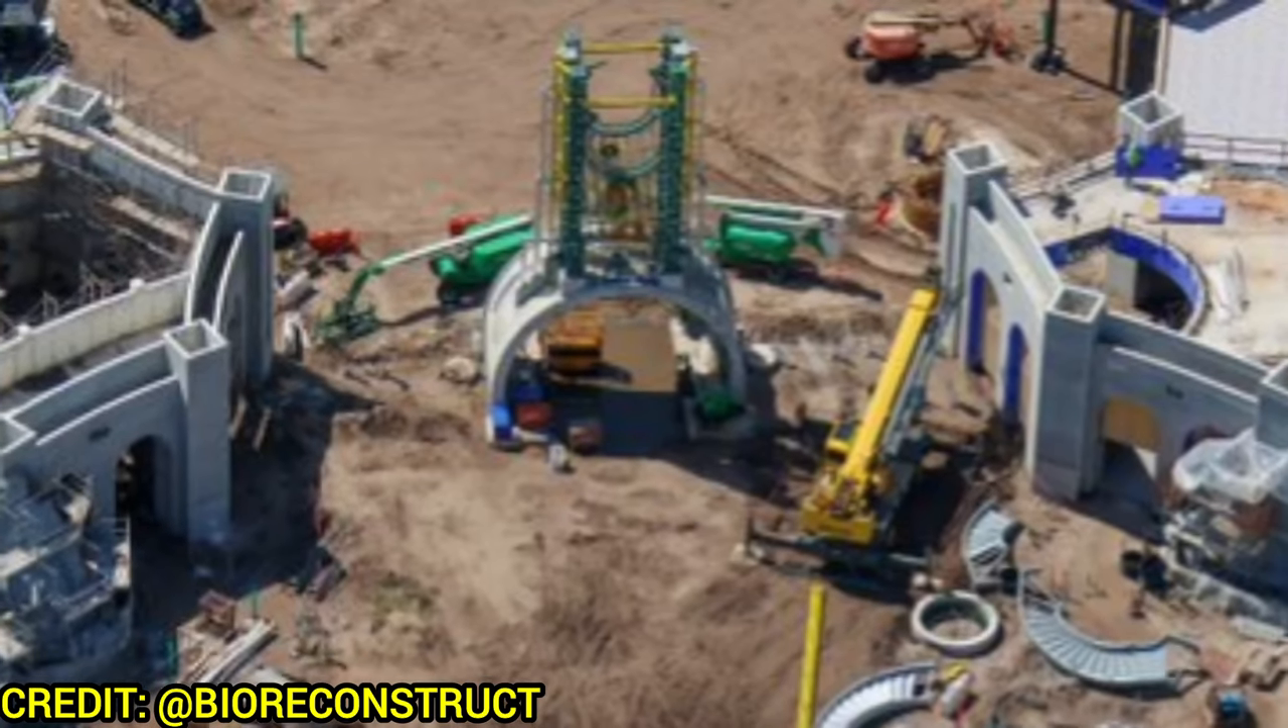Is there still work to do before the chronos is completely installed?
Yes.